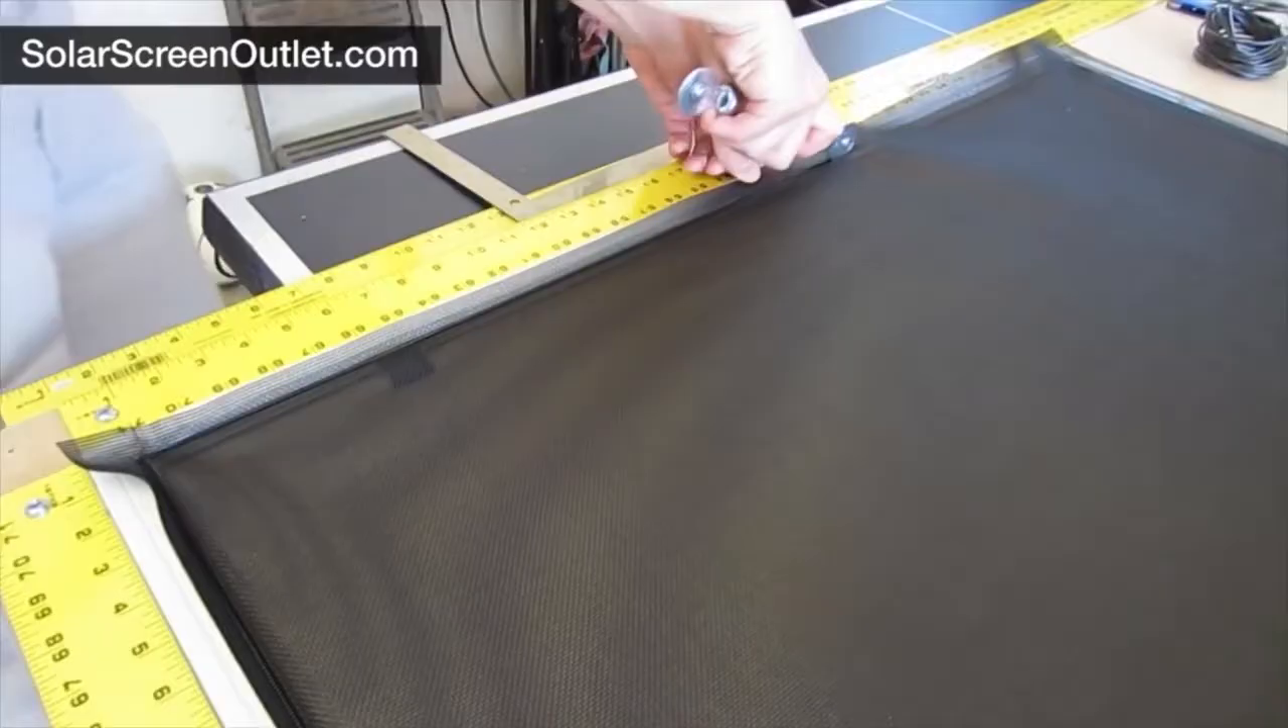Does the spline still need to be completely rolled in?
Yes.